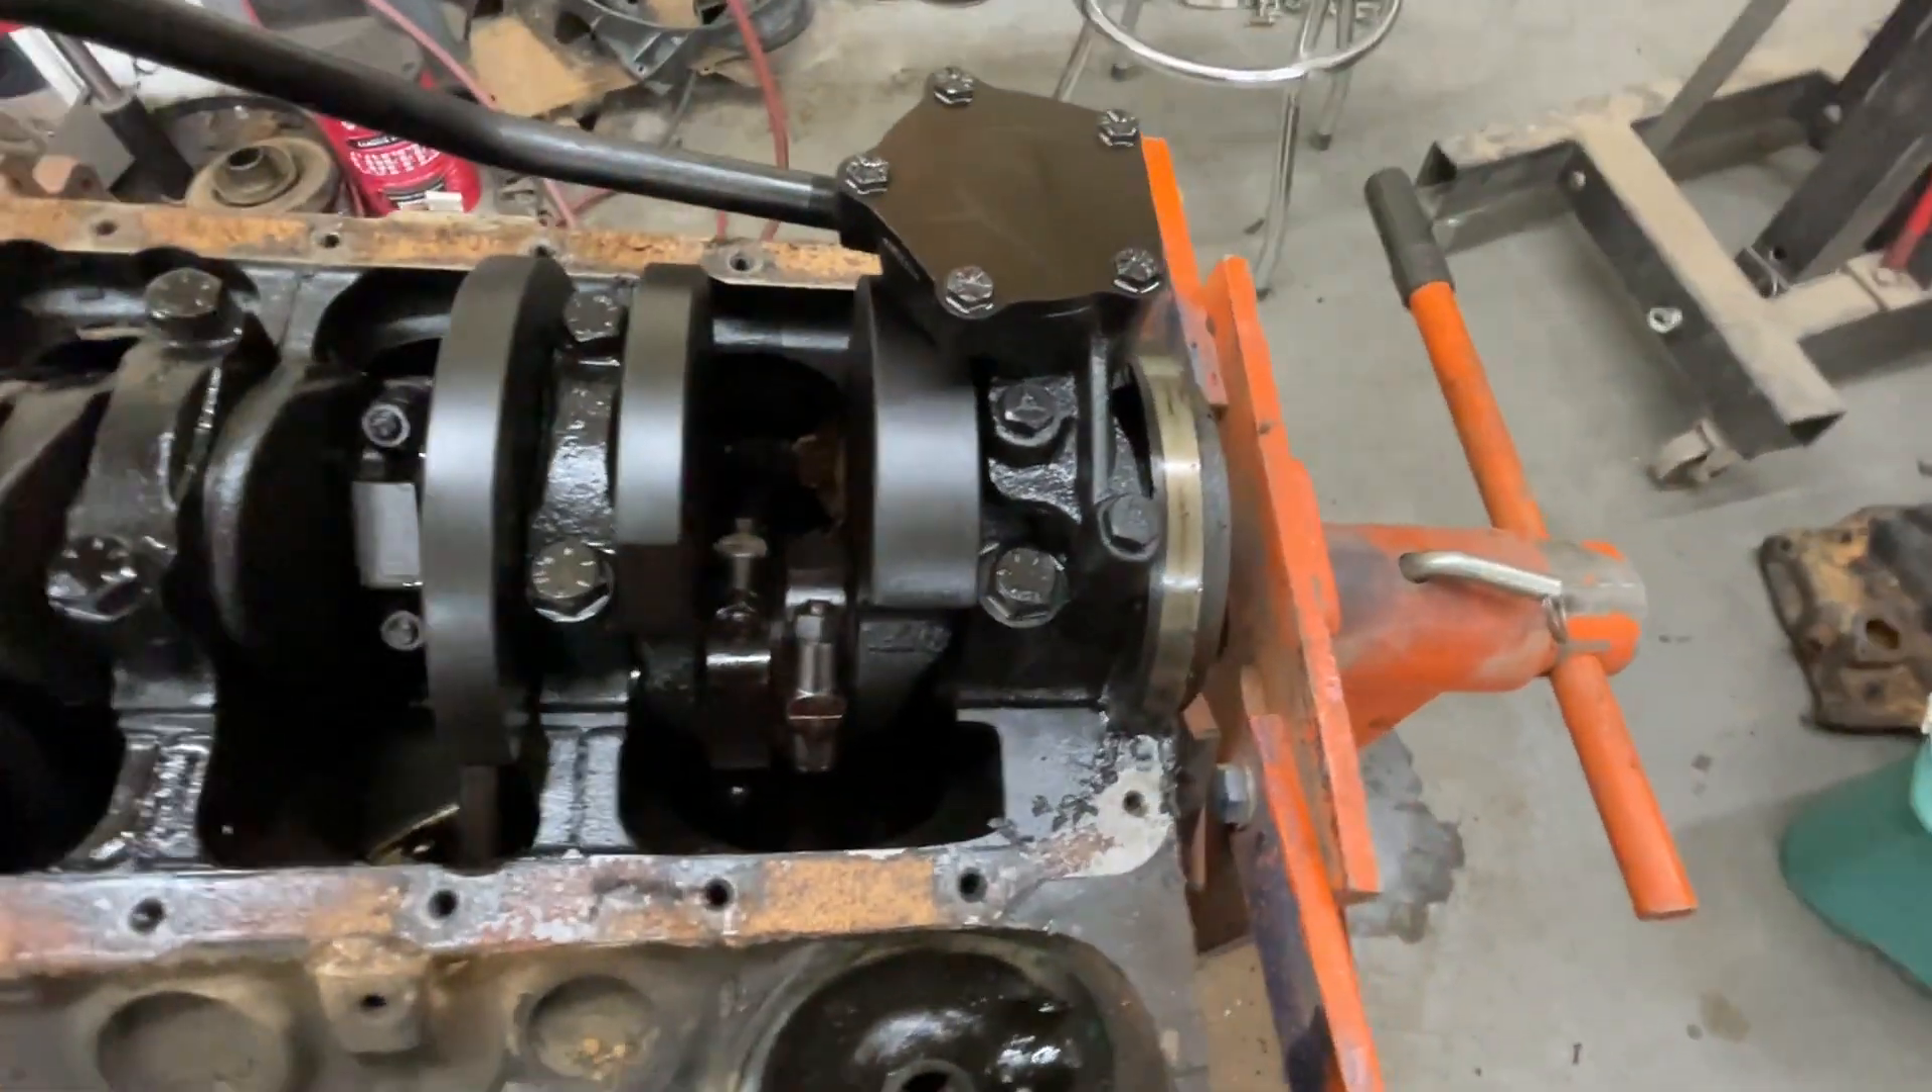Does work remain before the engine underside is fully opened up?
No.